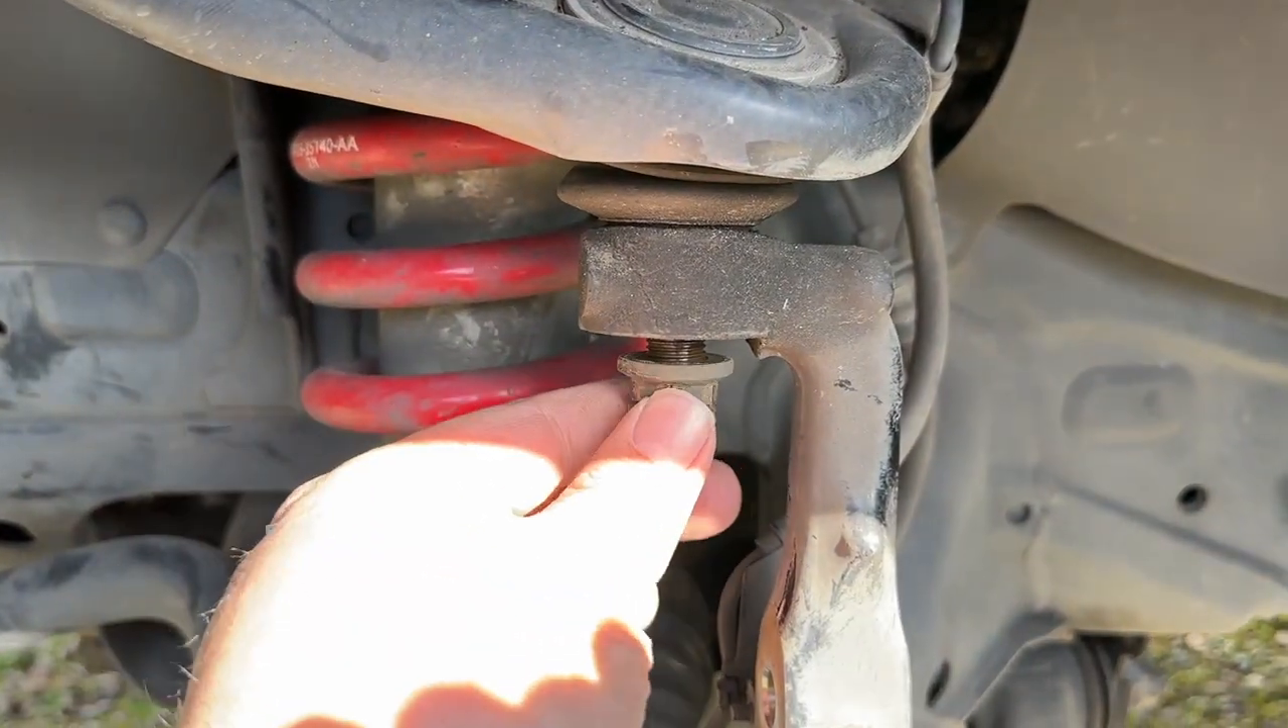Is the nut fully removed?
No.